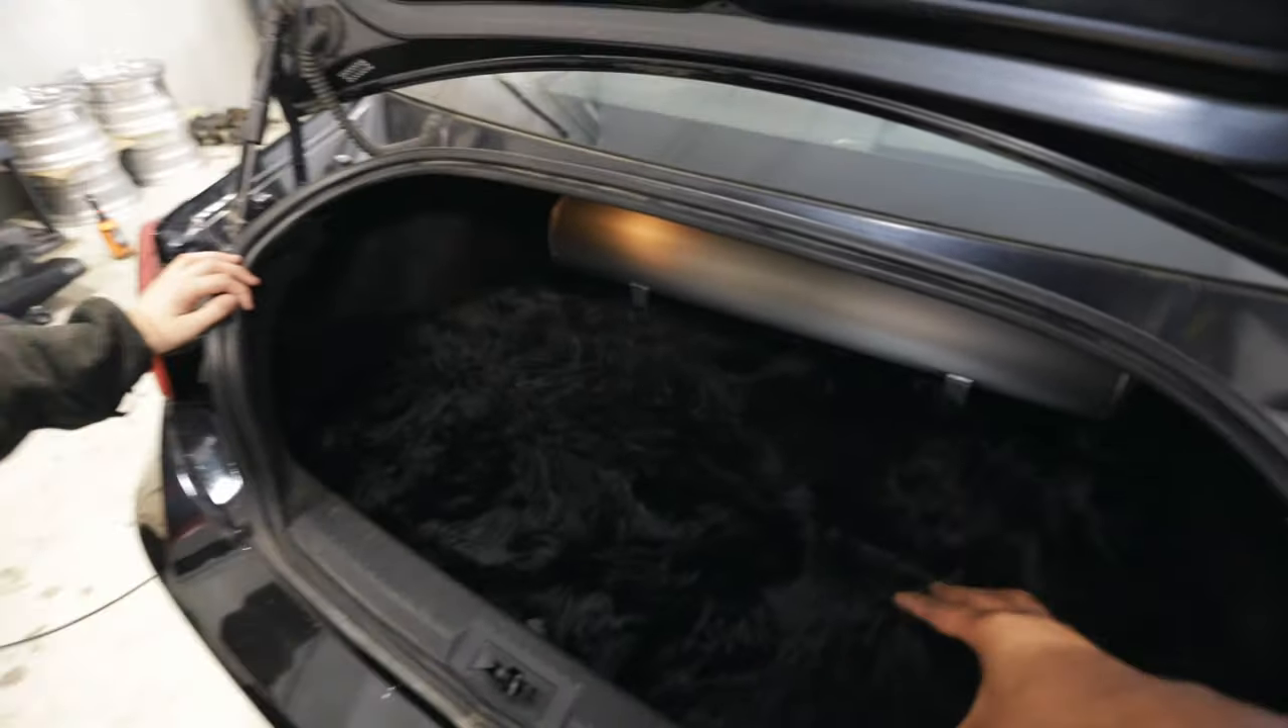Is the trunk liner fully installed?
Yes.